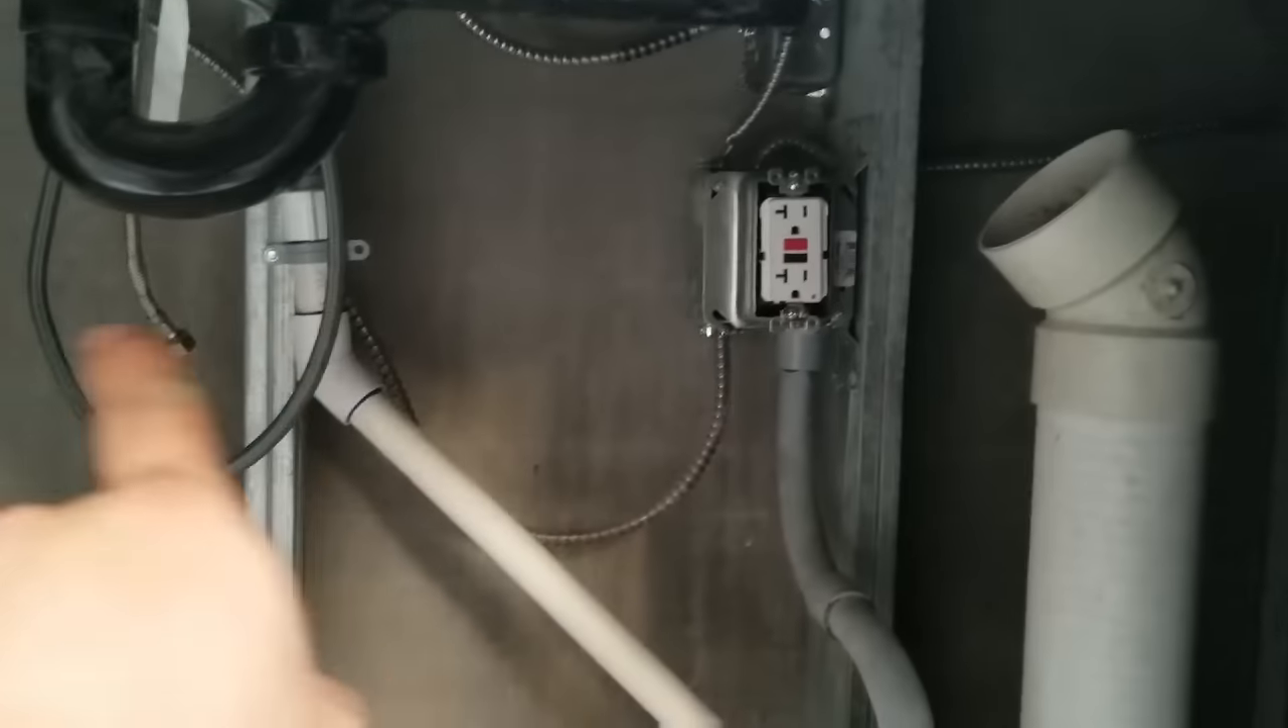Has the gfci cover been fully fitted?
No.